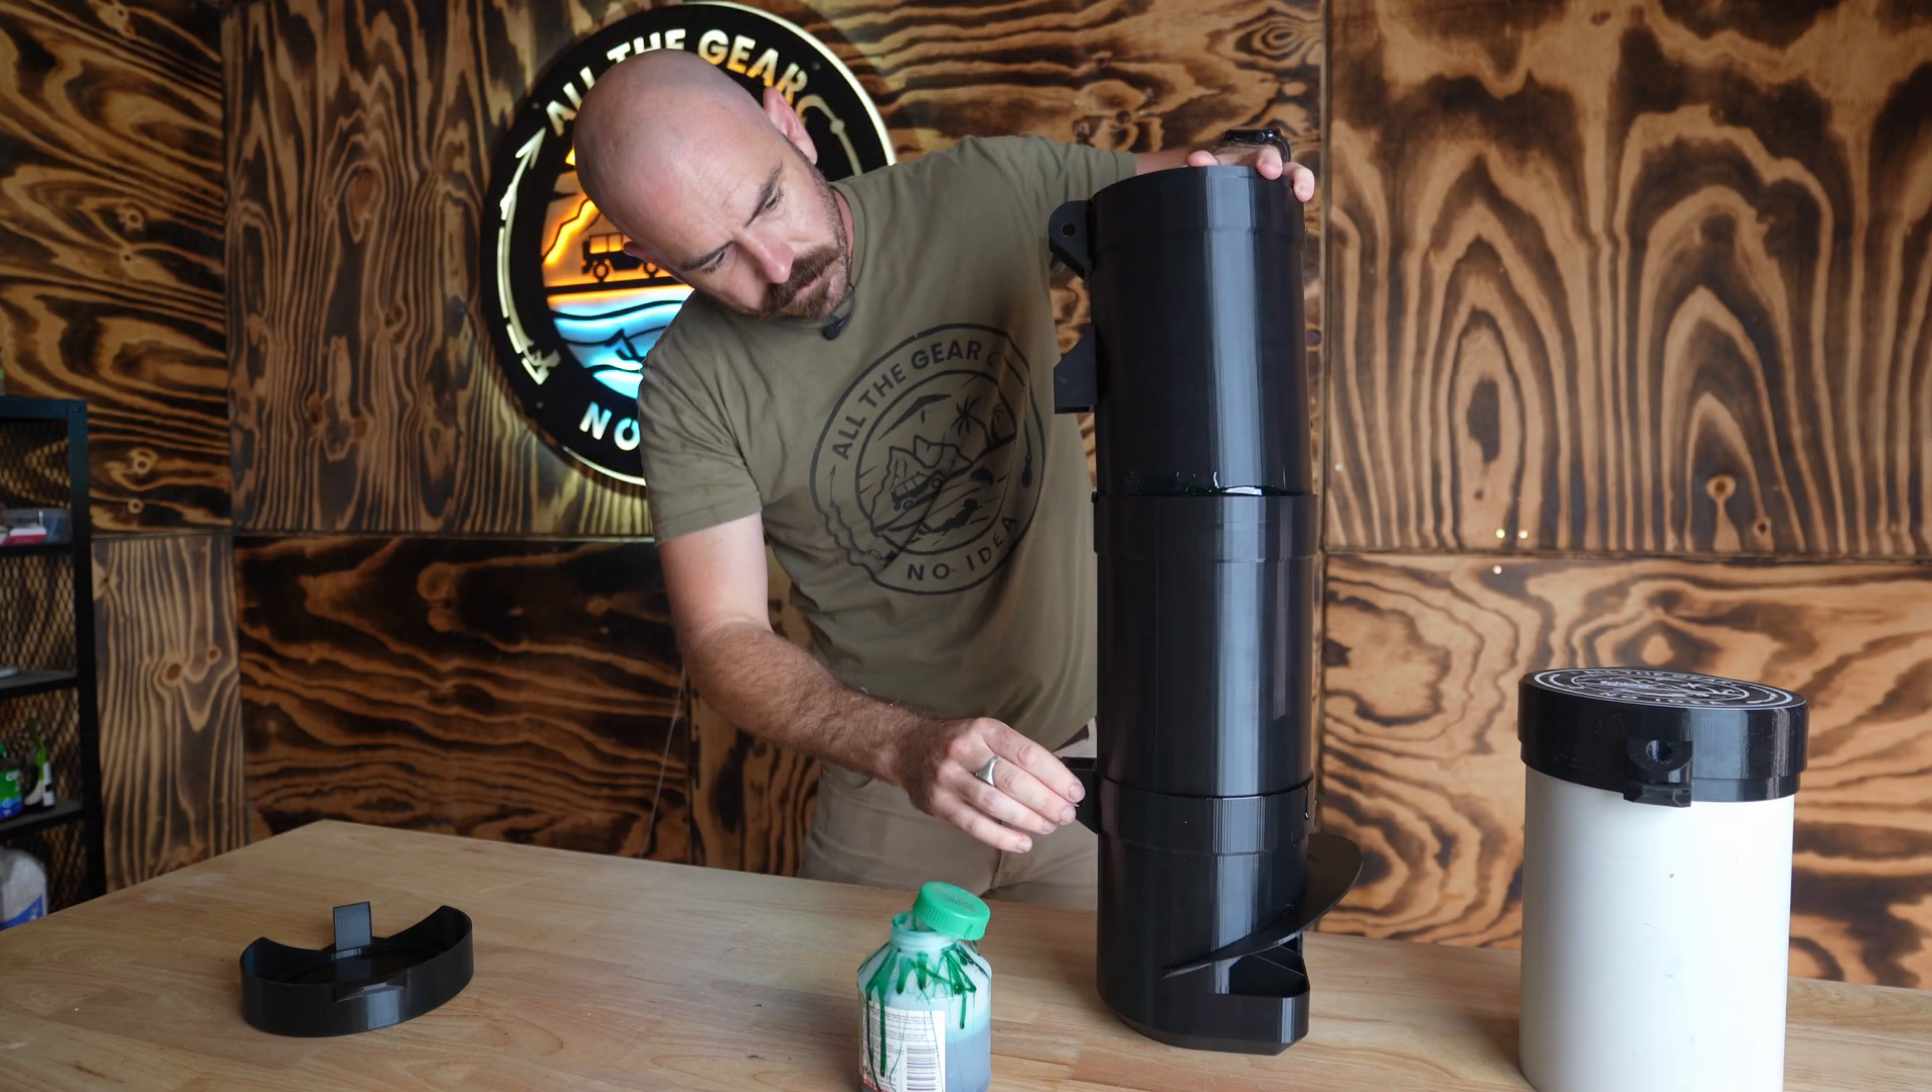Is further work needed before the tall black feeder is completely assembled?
Yes.